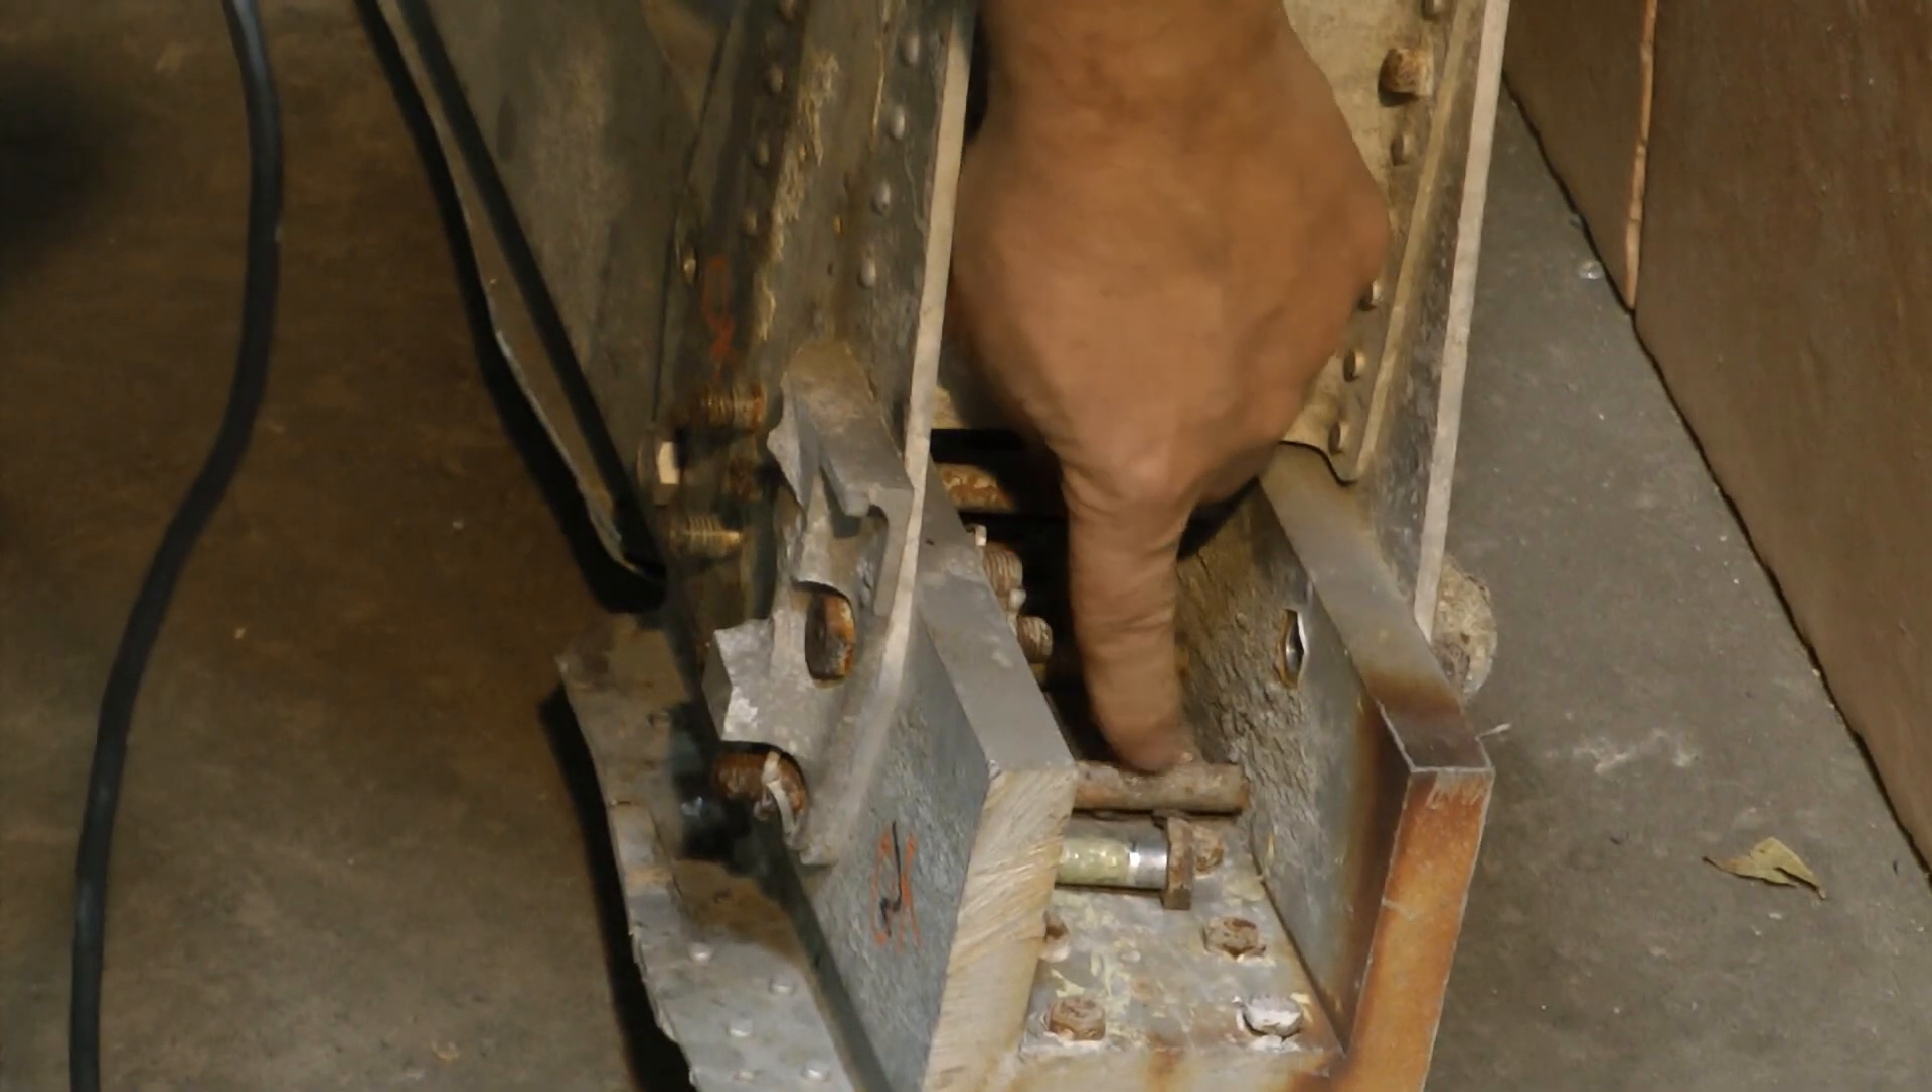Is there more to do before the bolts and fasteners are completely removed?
Yes.